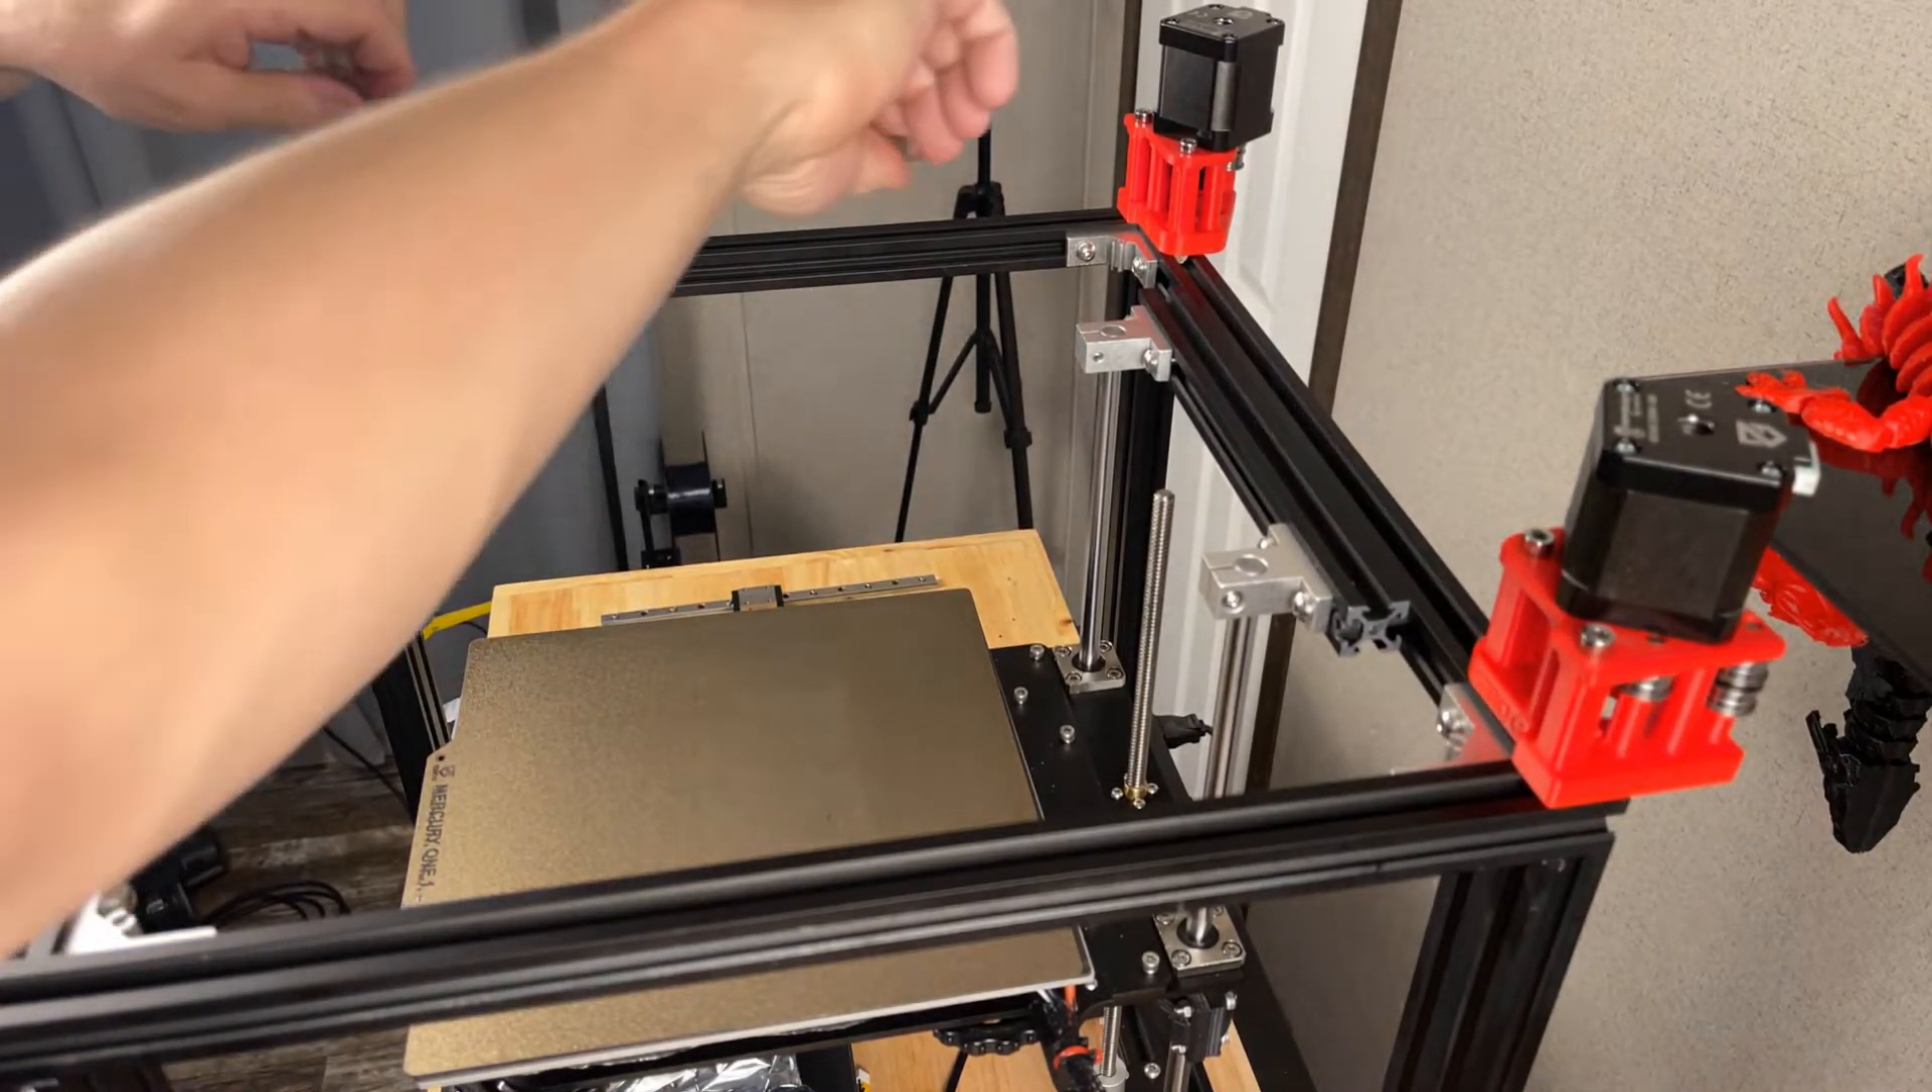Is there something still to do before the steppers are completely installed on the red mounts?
No.